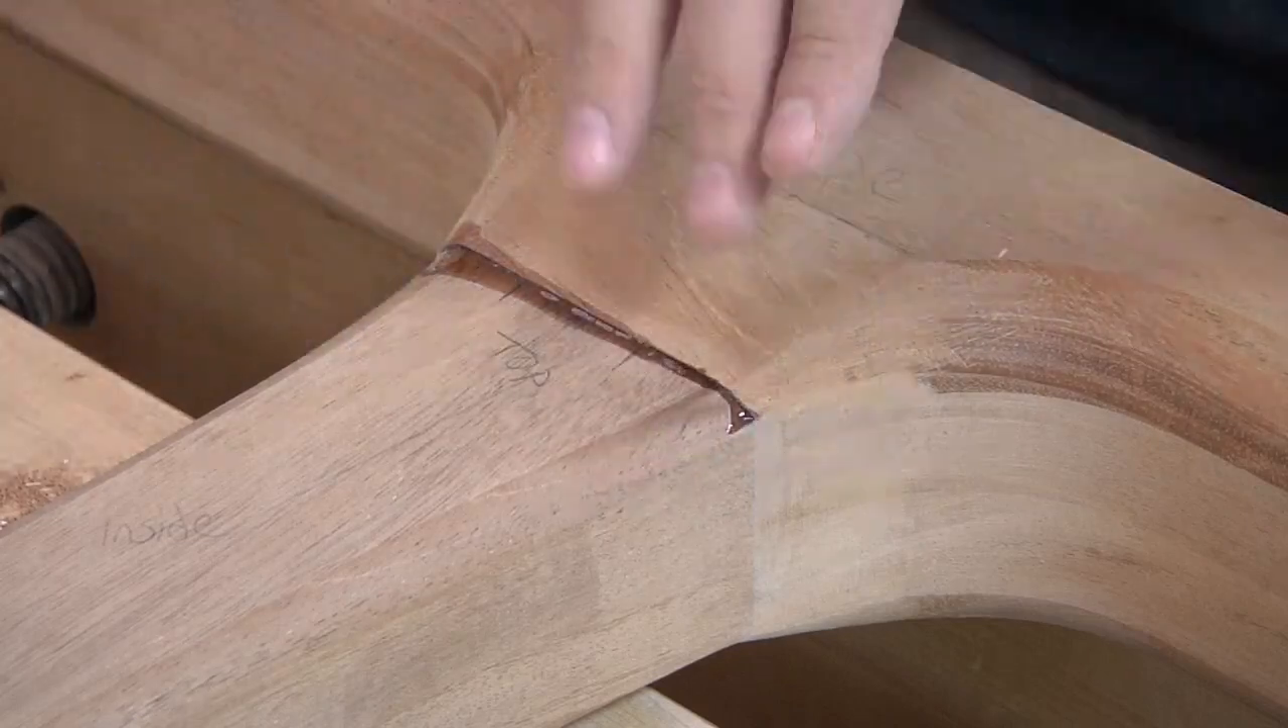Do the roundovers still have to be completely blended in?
Yes.